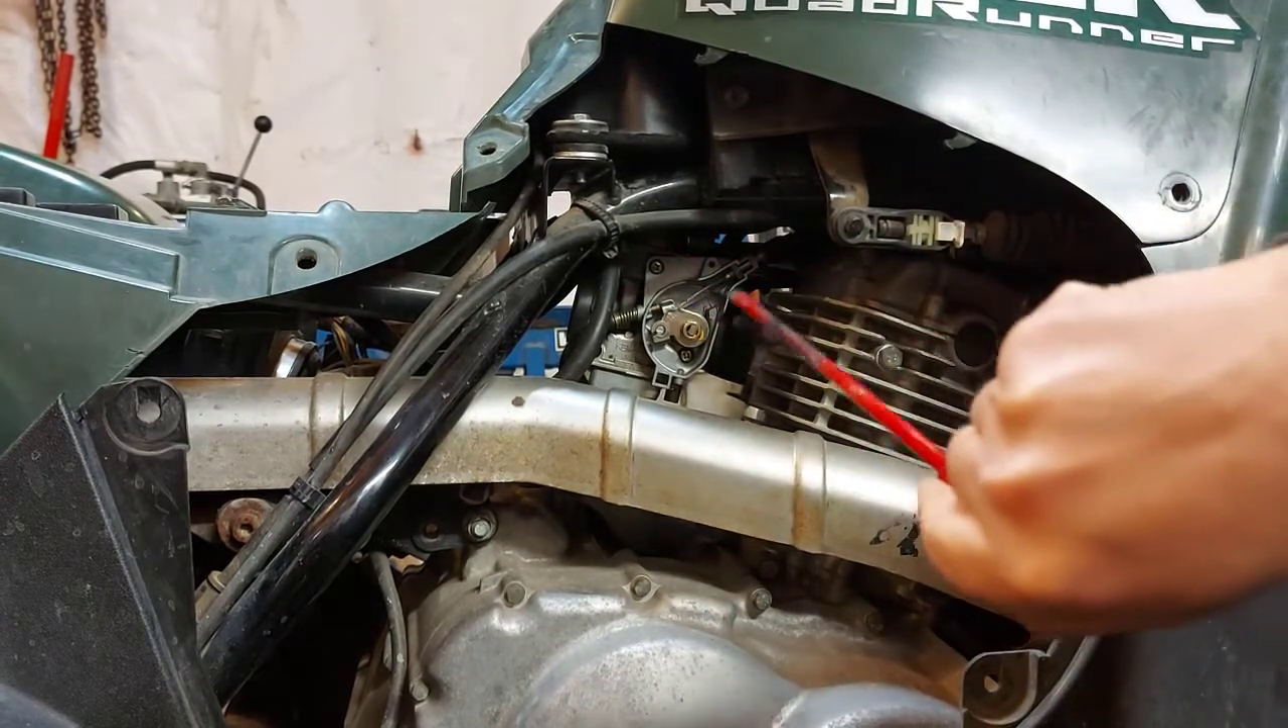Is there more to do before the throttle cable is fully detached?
Yes.